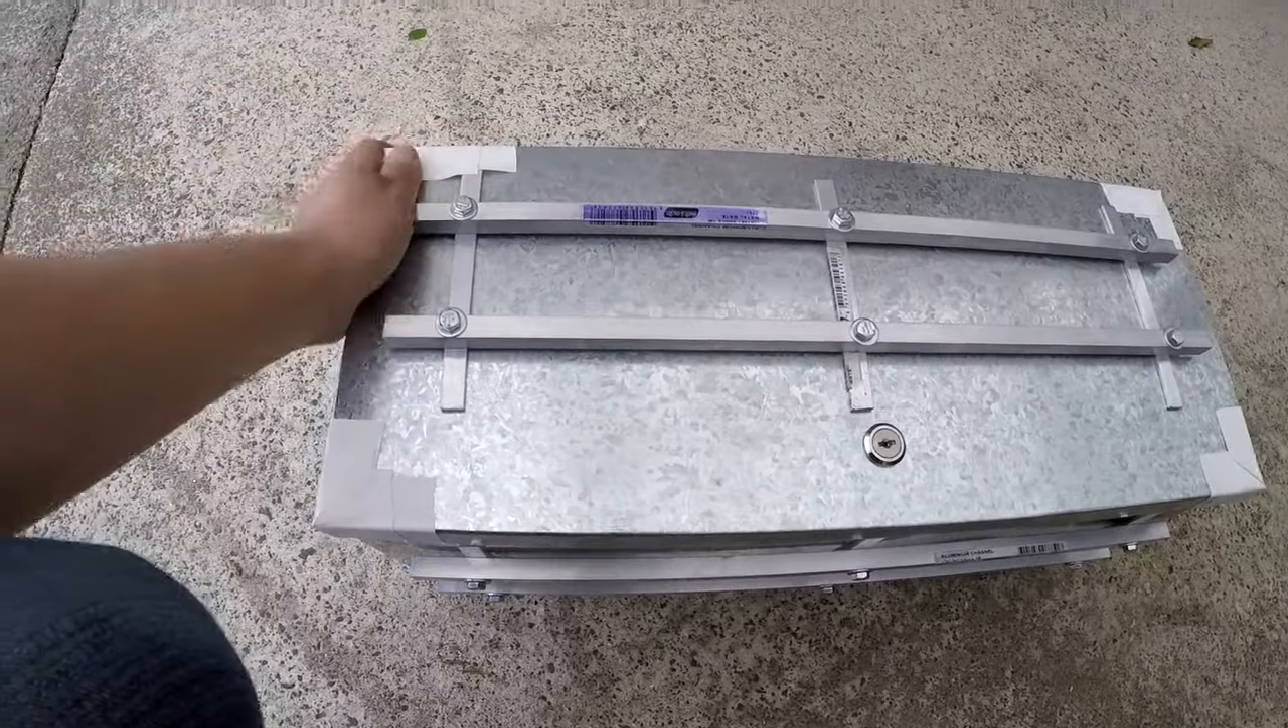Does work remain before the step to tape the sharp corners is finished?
No.